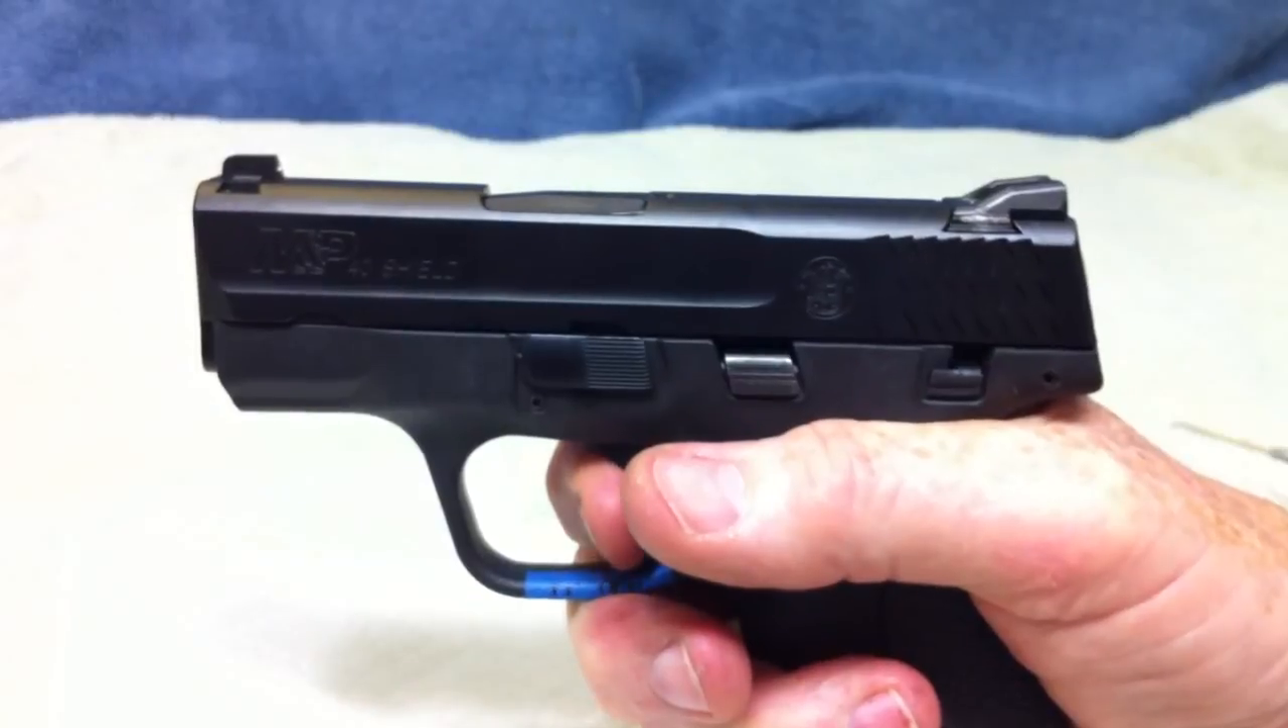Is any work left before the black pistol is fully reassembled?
No.